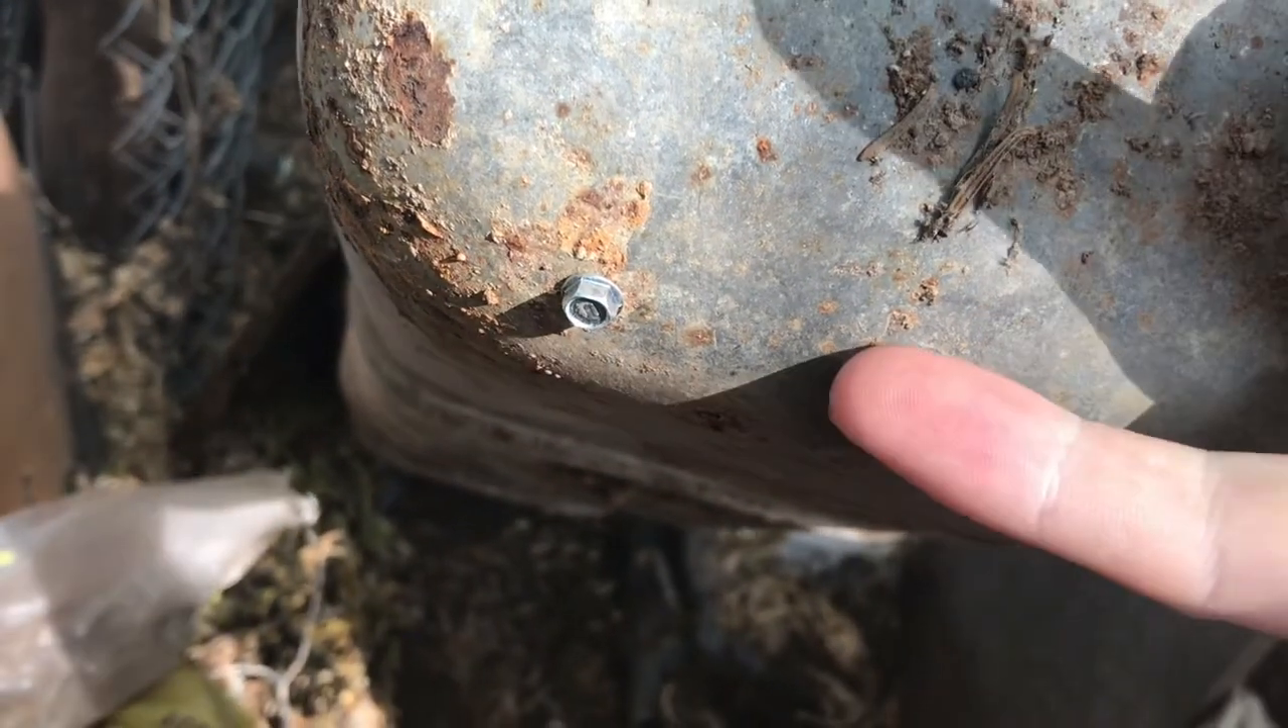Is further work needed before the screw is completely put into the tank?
No.